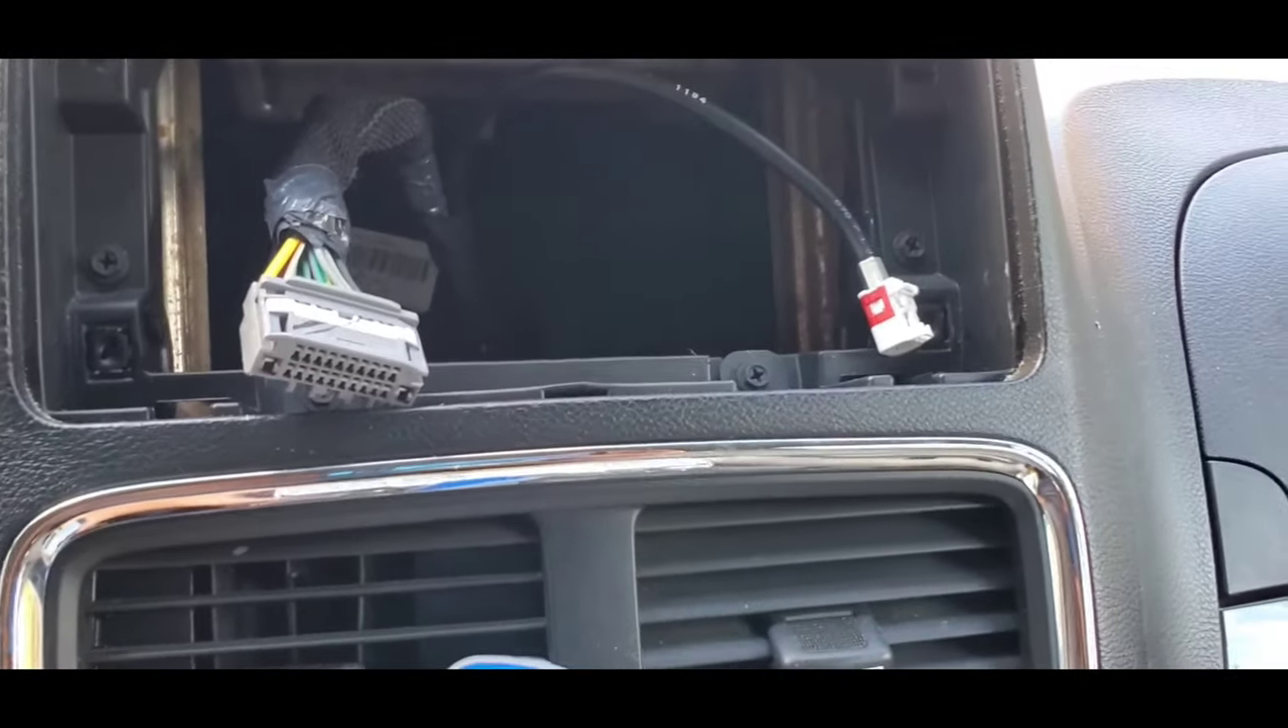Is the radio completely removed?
Yes.